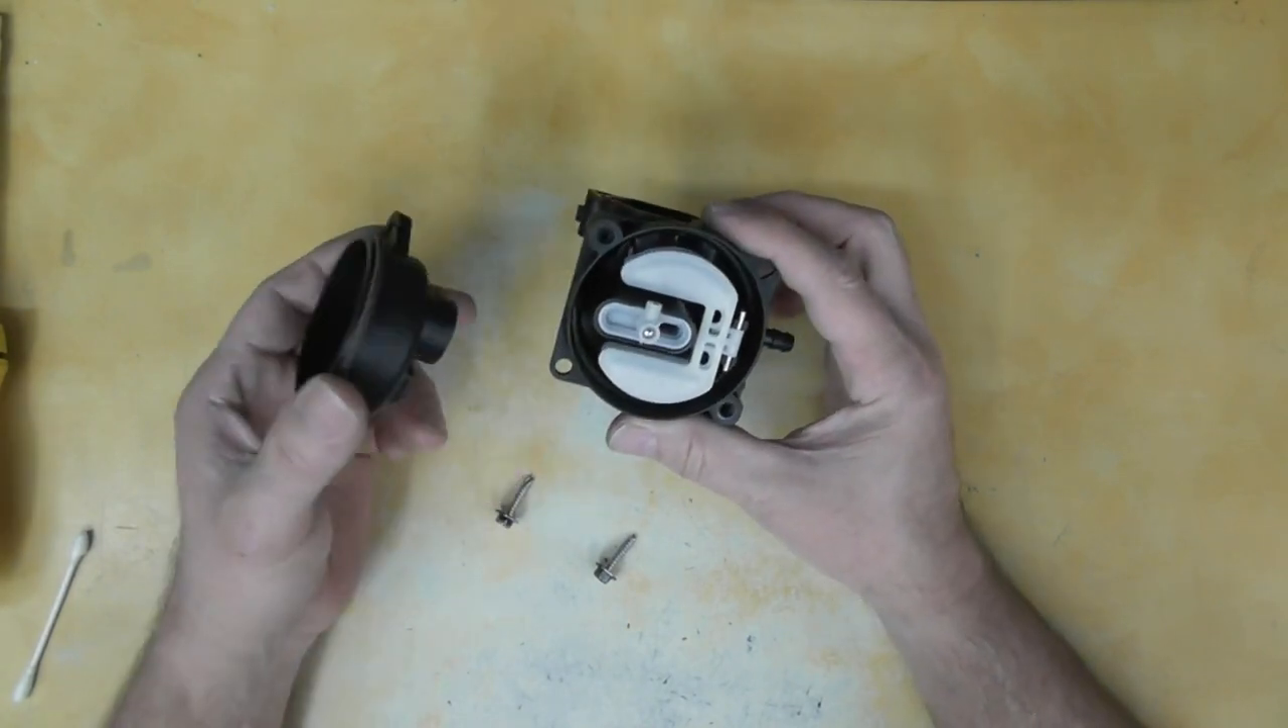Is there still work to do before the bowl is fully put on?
Yes.